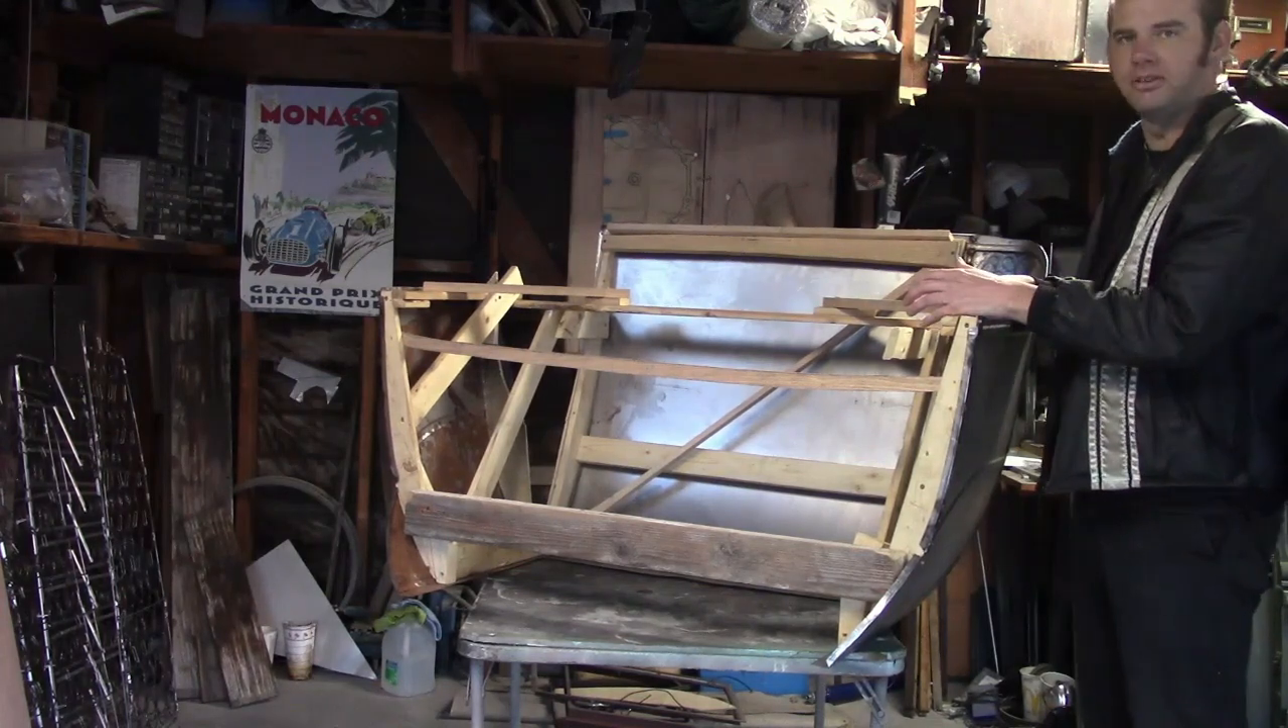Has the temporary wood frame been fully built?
Yes.